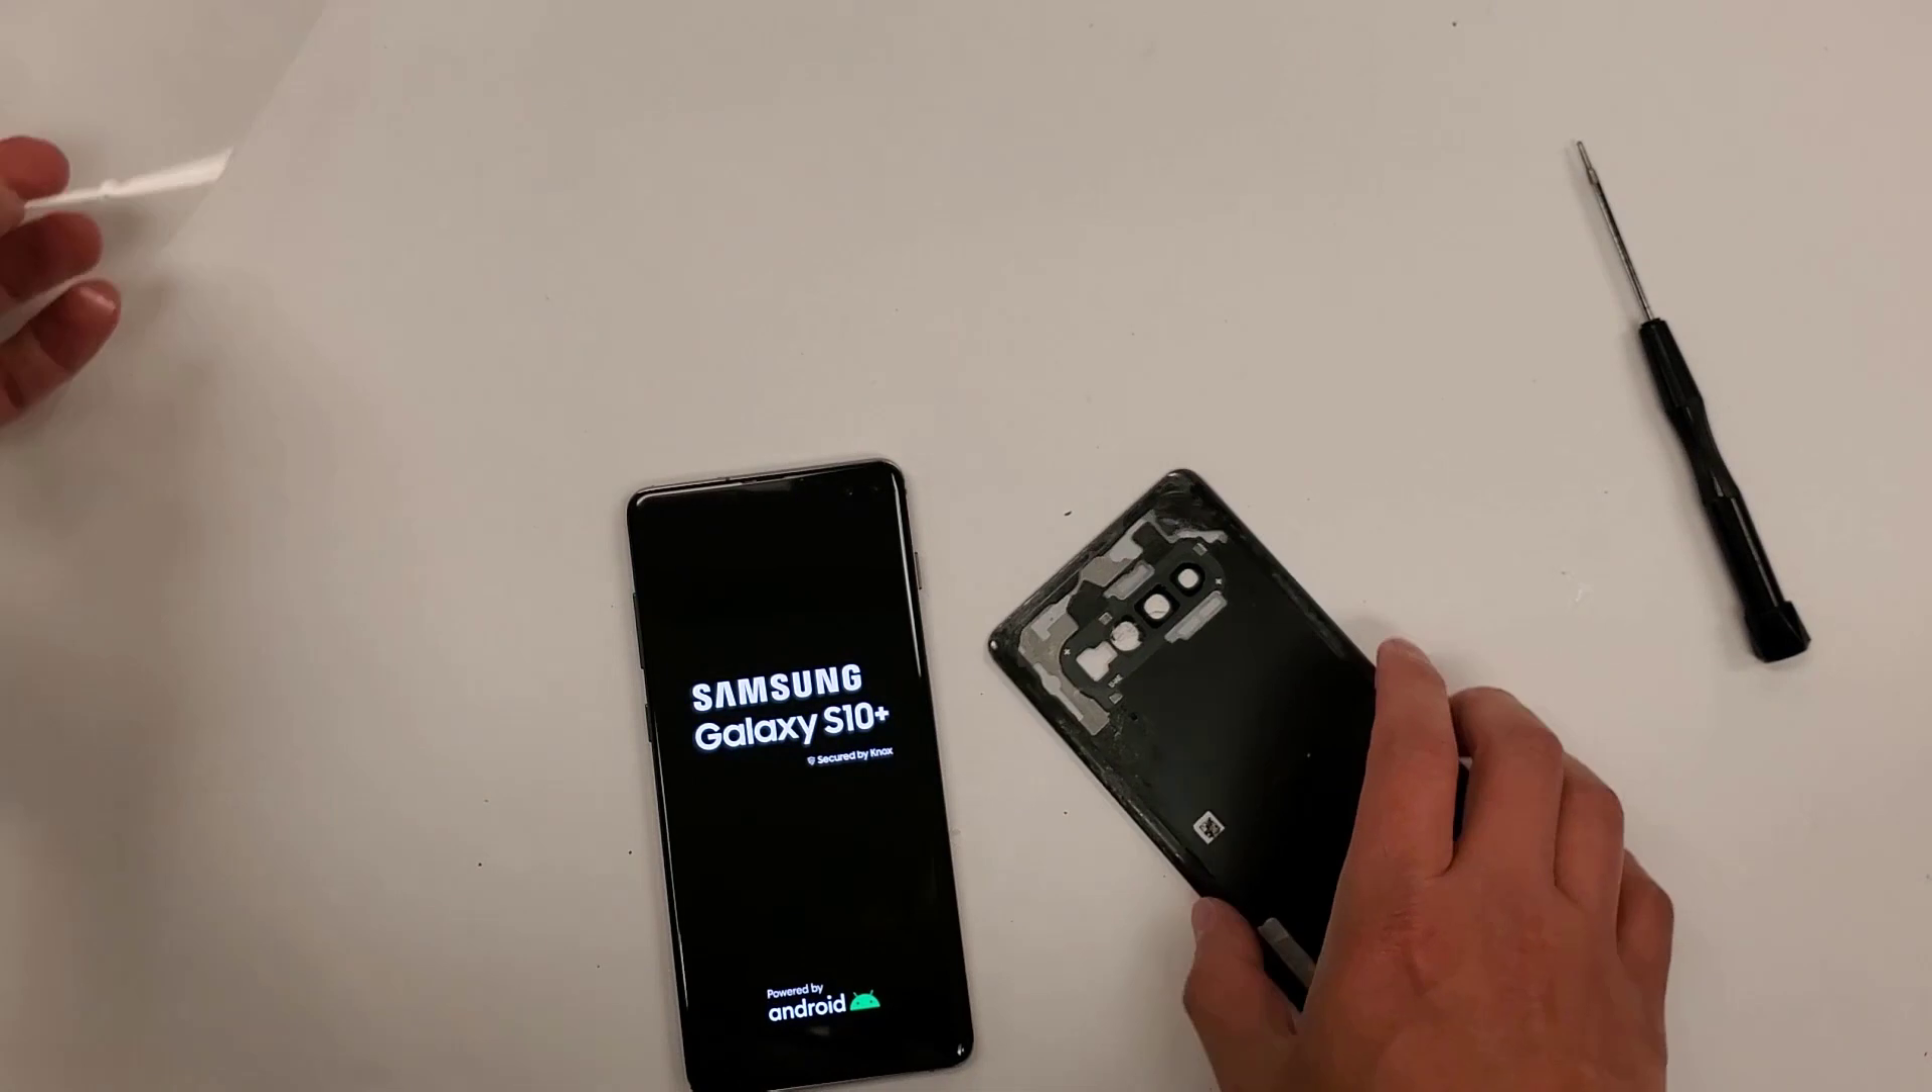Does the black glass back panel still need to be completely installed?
Yes.